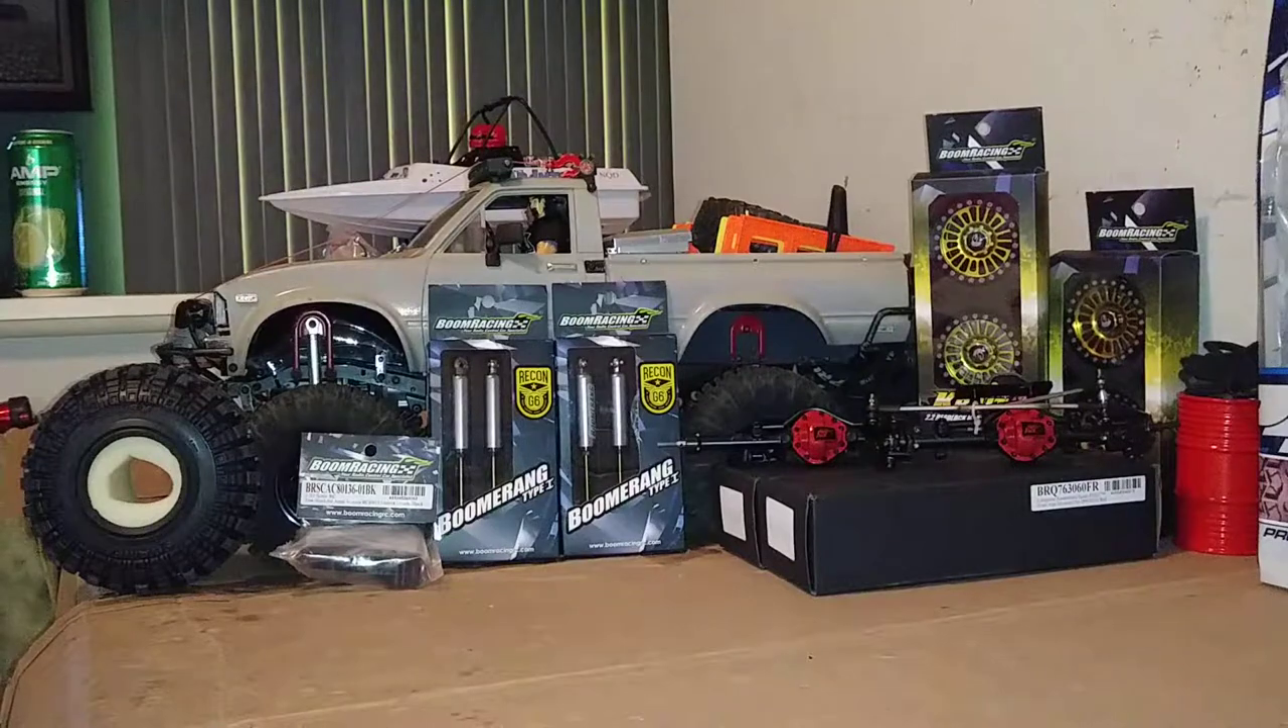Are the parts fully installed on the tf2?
No.